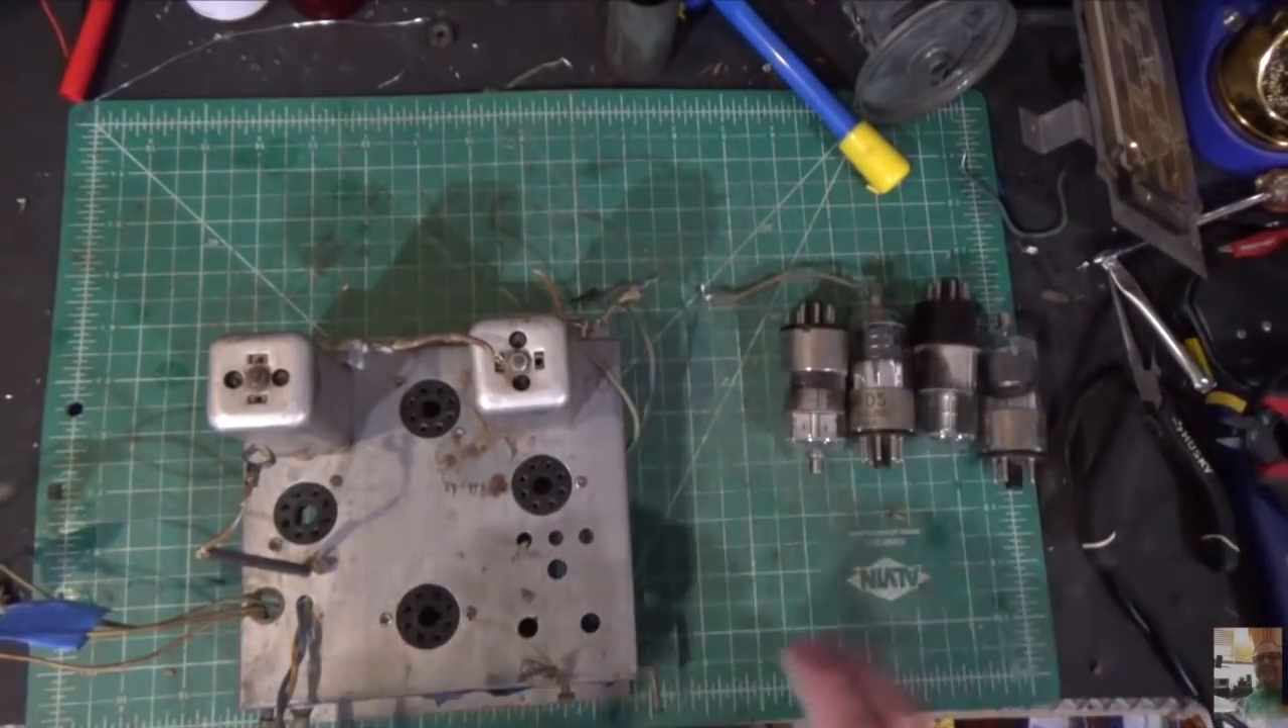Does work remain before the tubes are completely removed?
No.